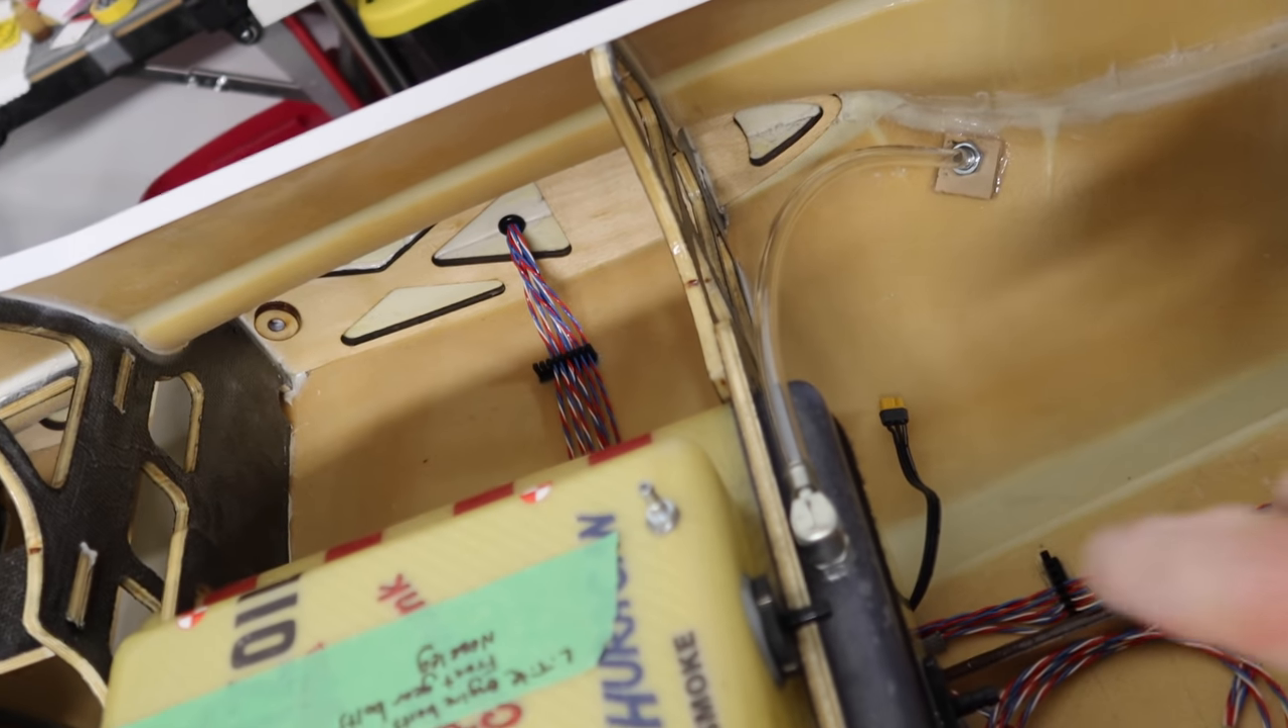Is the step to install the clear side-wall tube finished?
Yes.